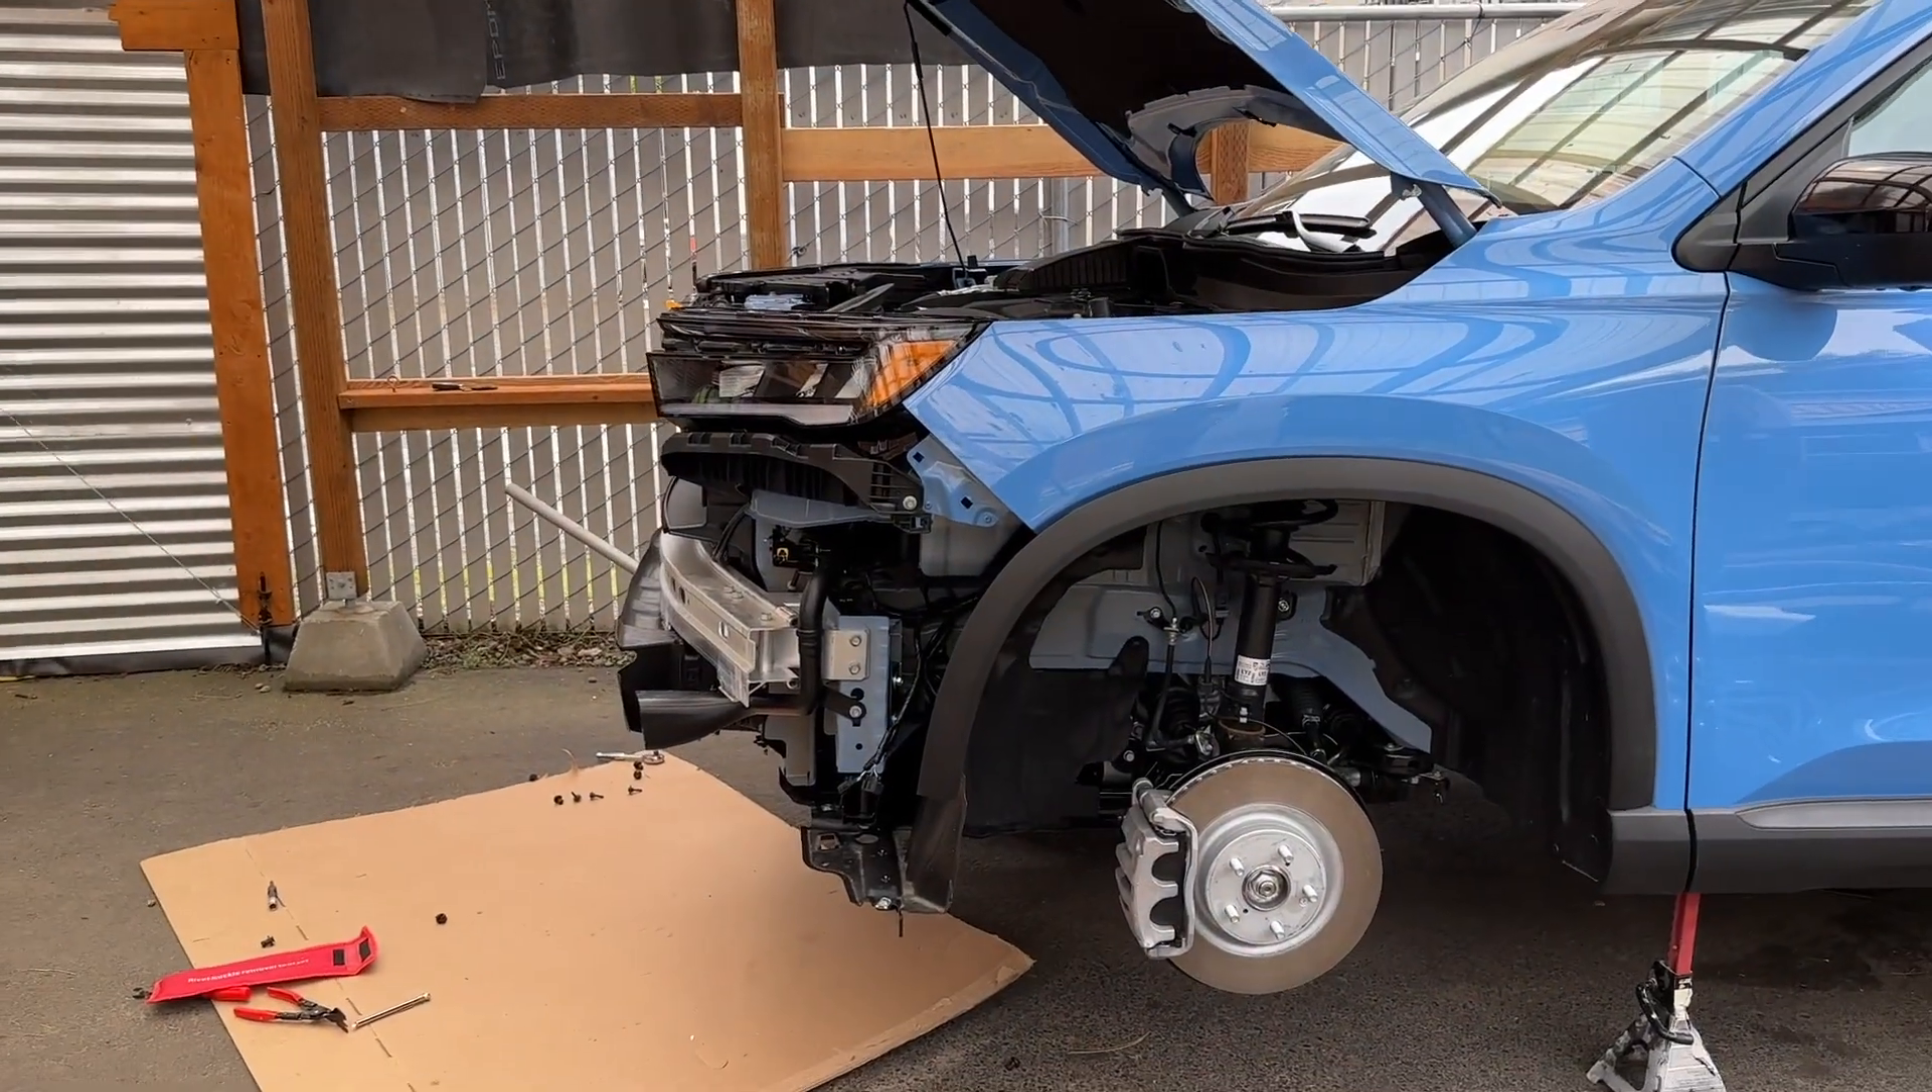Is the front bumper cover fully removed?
Yes.